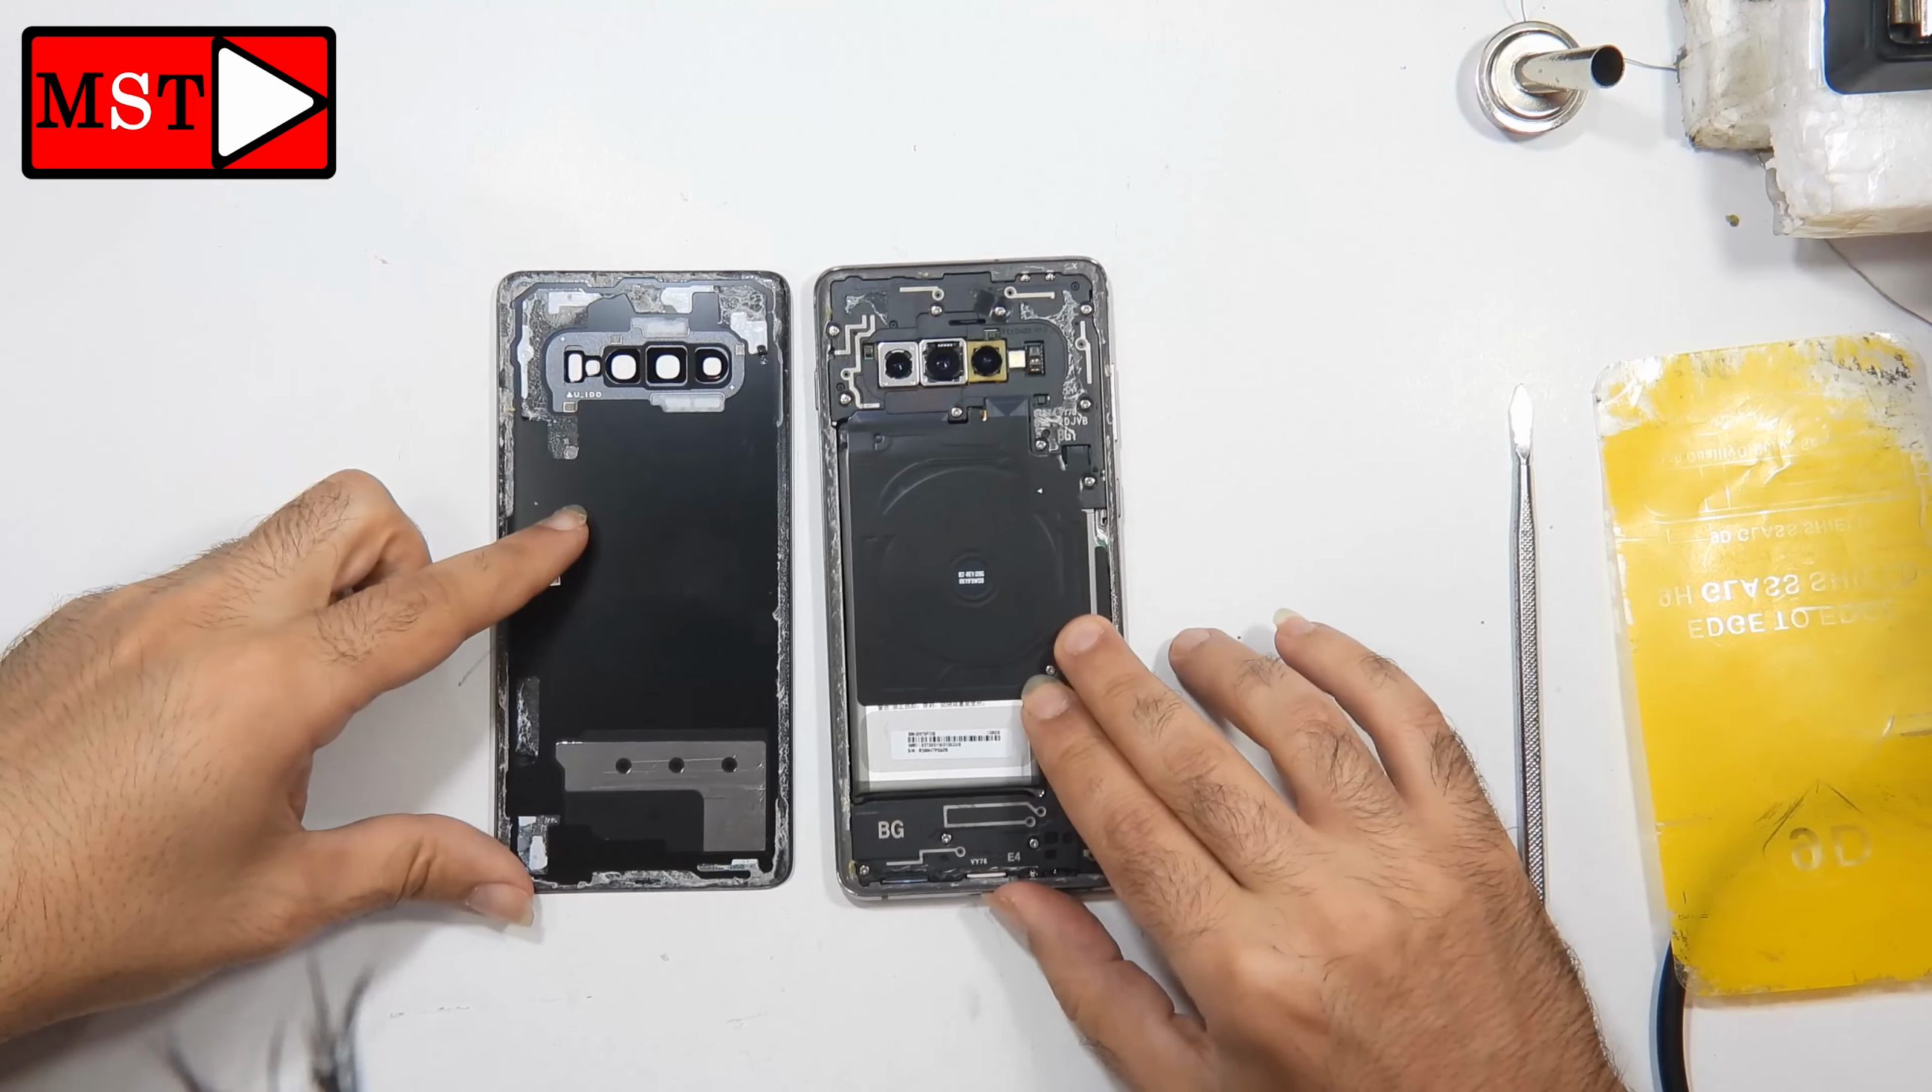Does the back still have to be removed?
No.